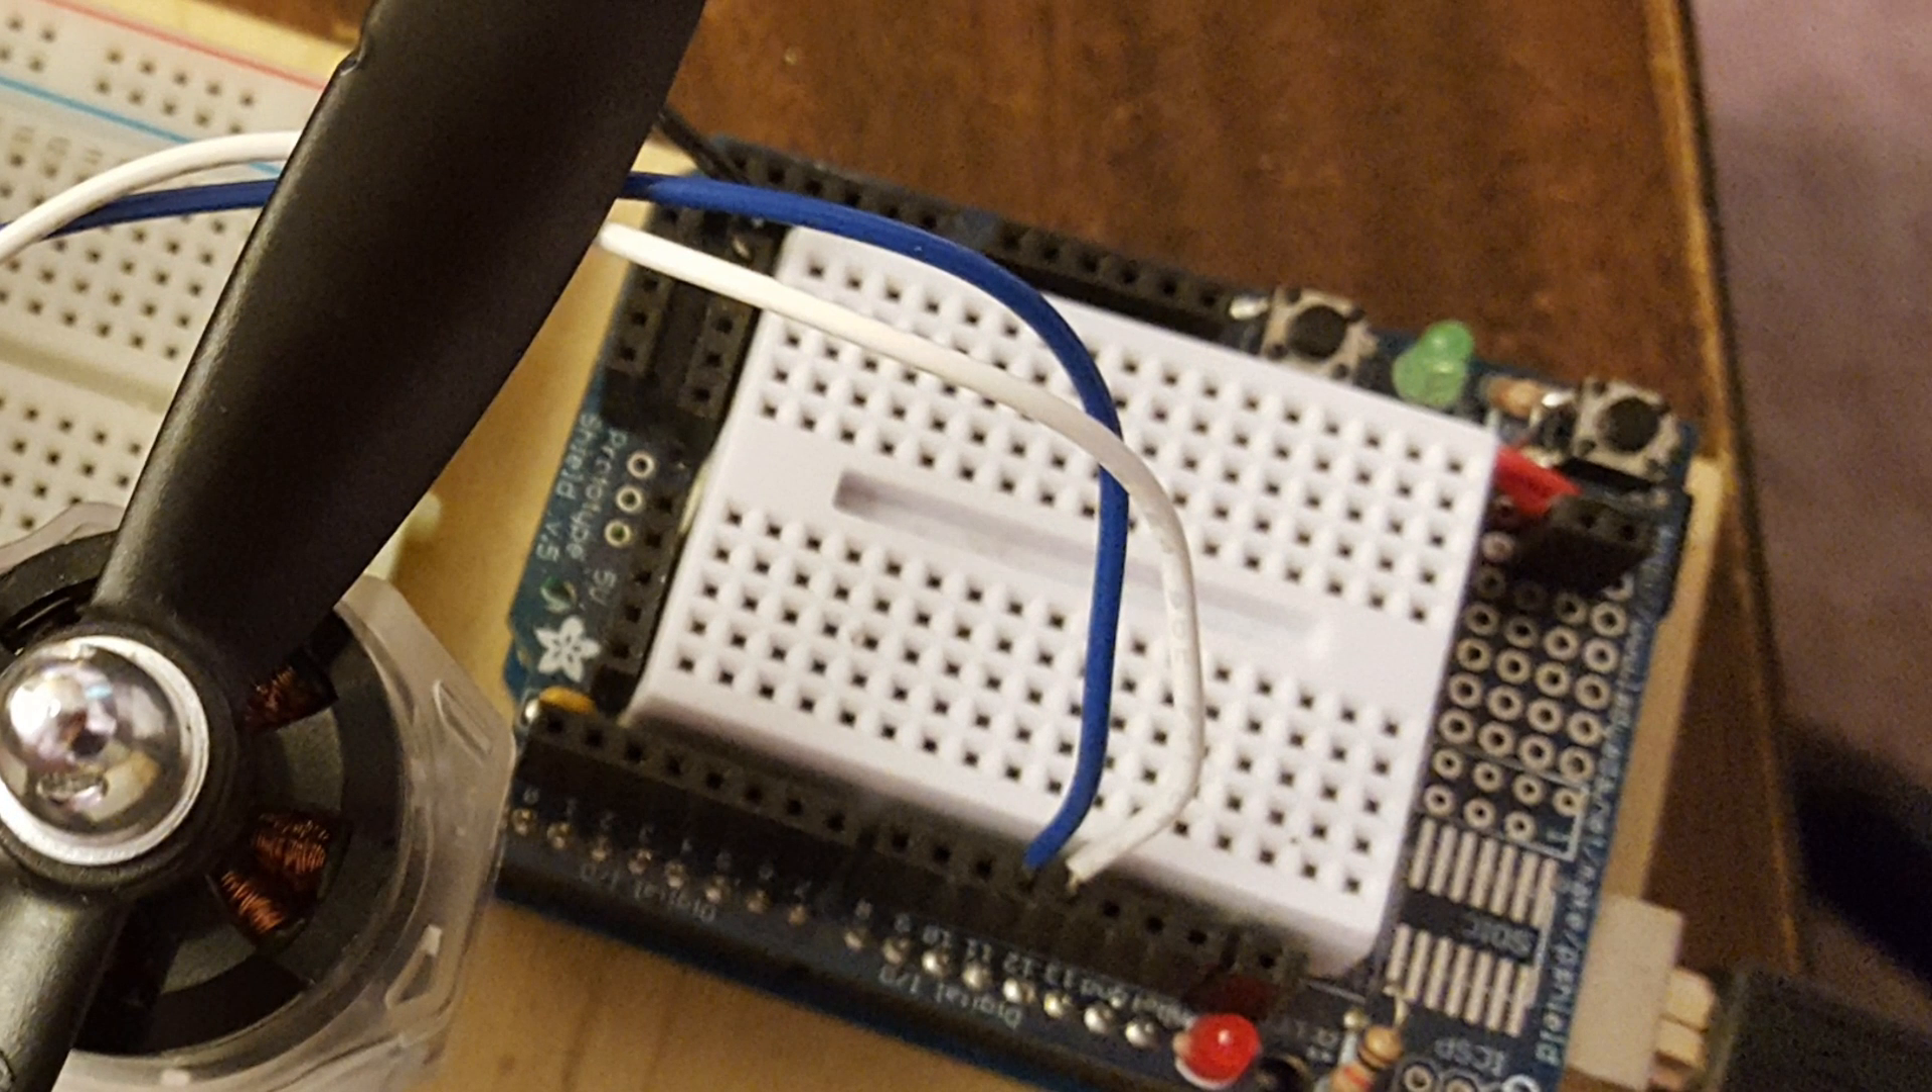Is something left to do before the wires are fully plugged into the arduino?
No.